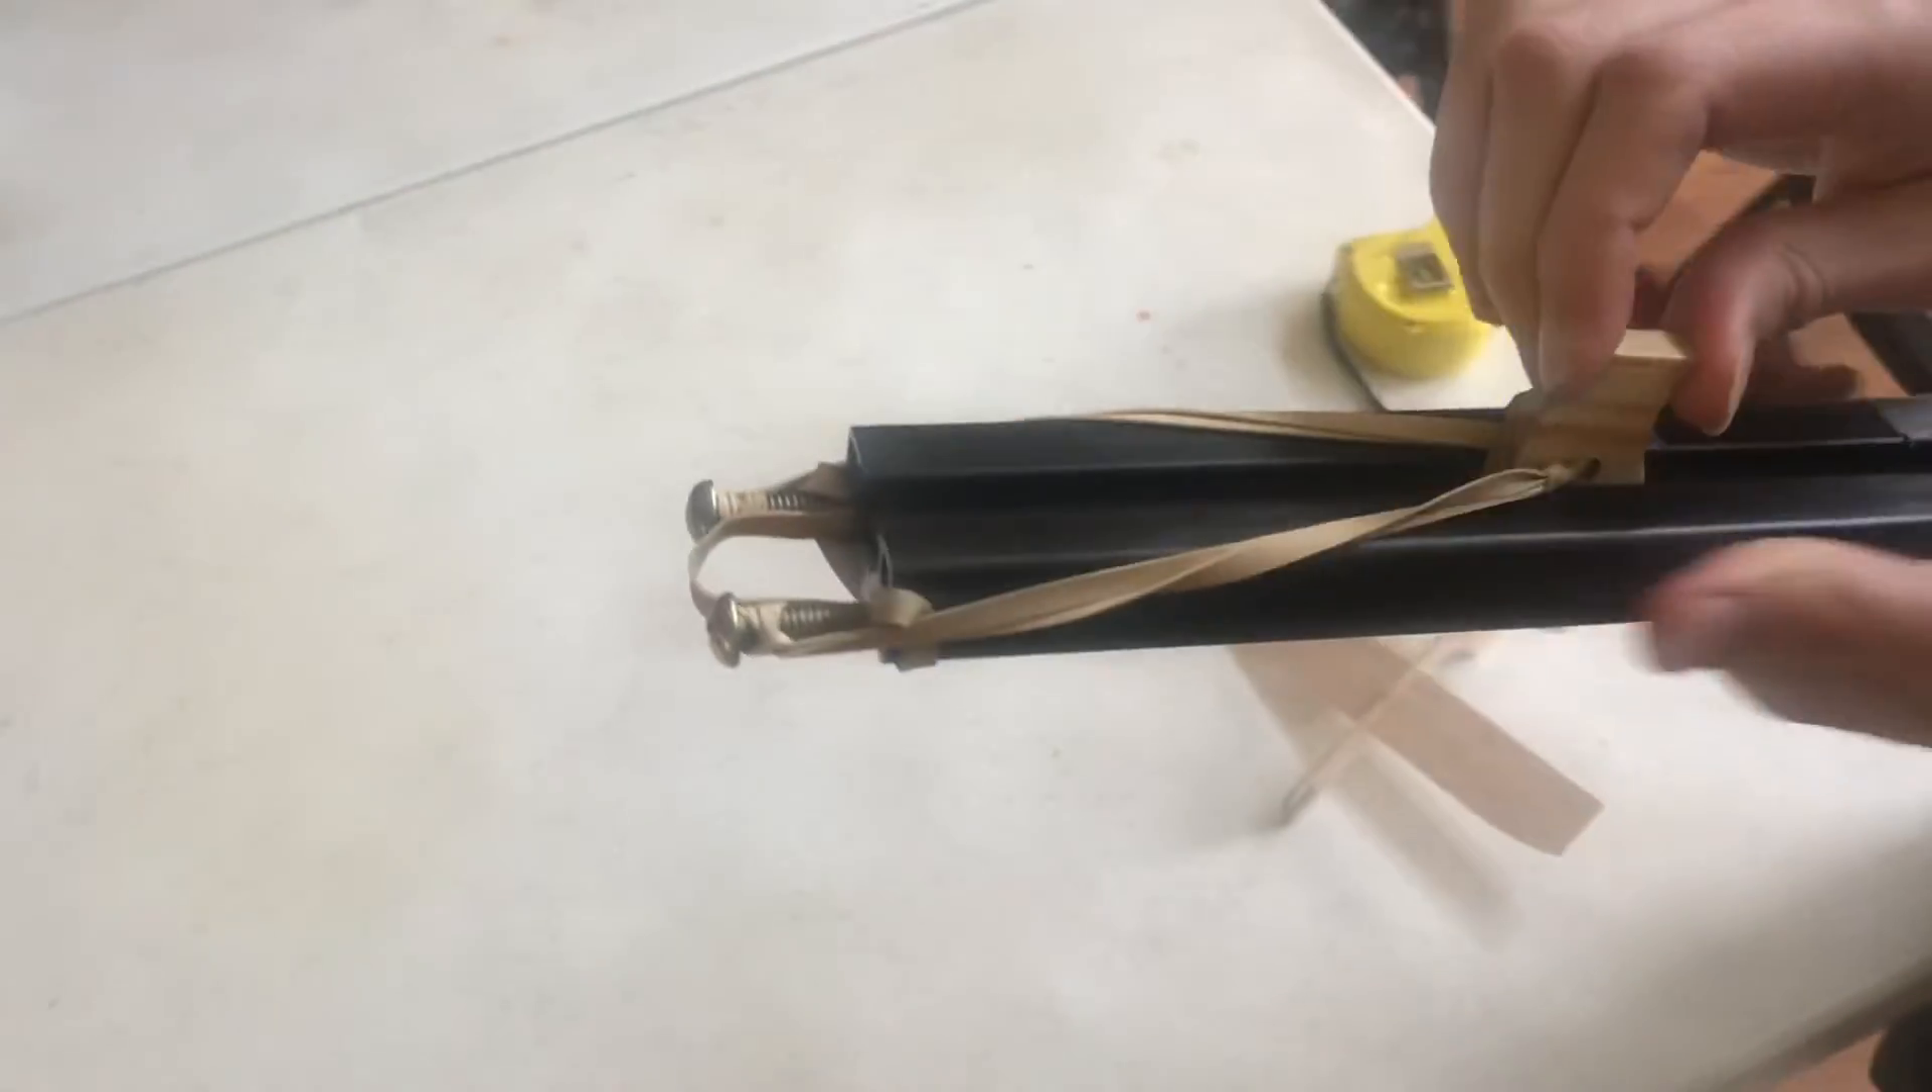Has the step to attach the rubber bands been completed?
Yes.